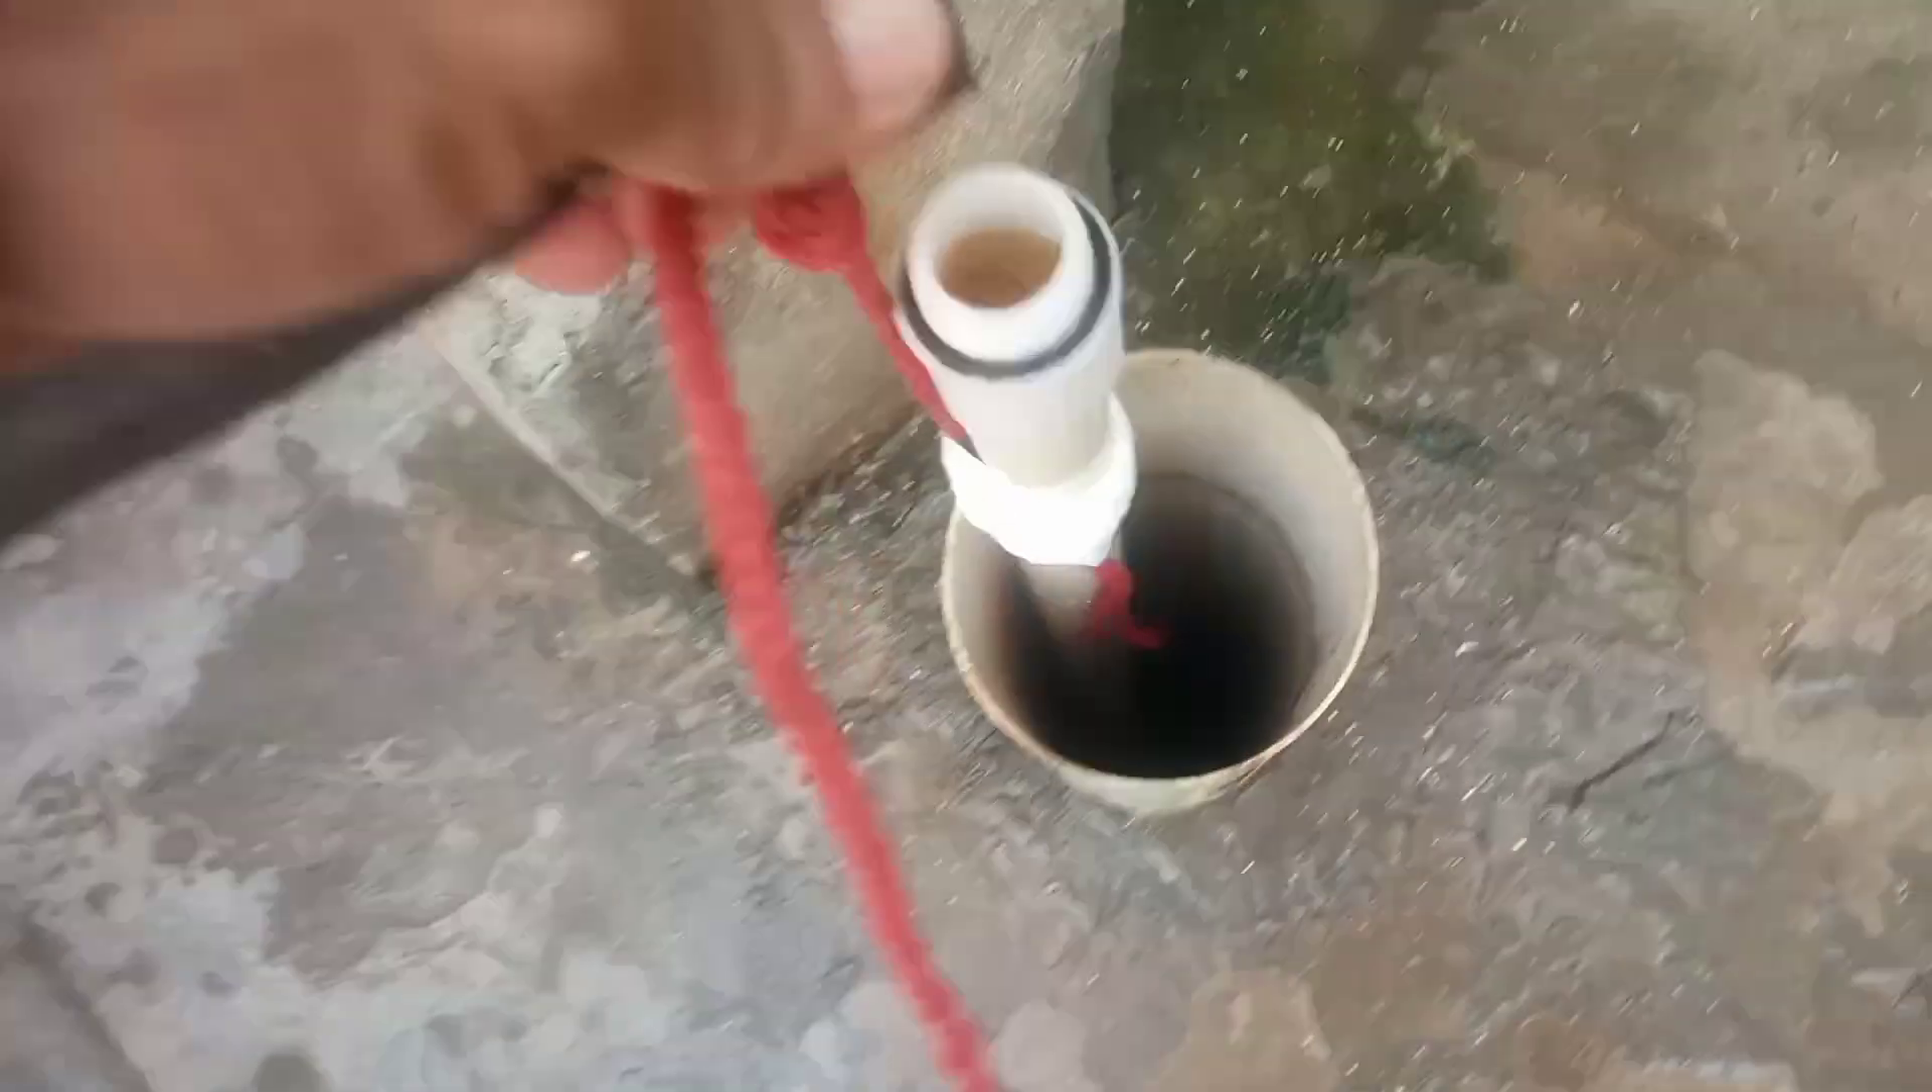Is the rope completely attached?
Yes.